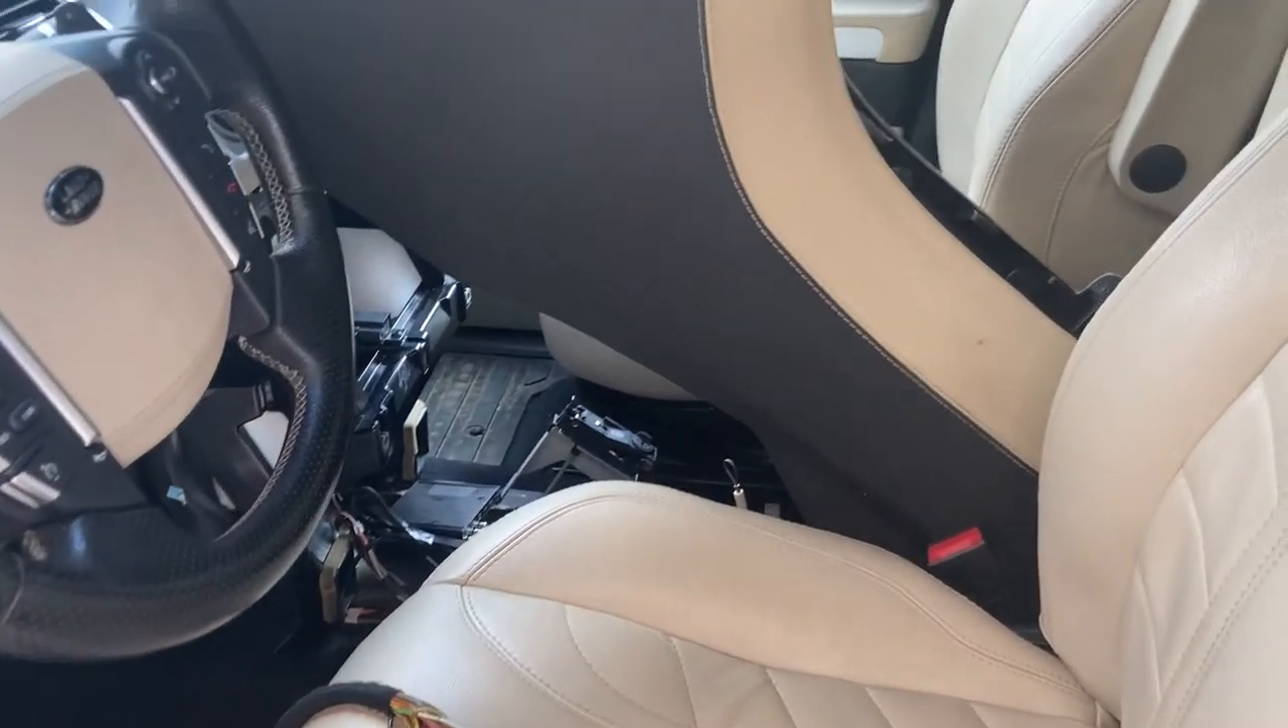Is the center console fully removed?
No.